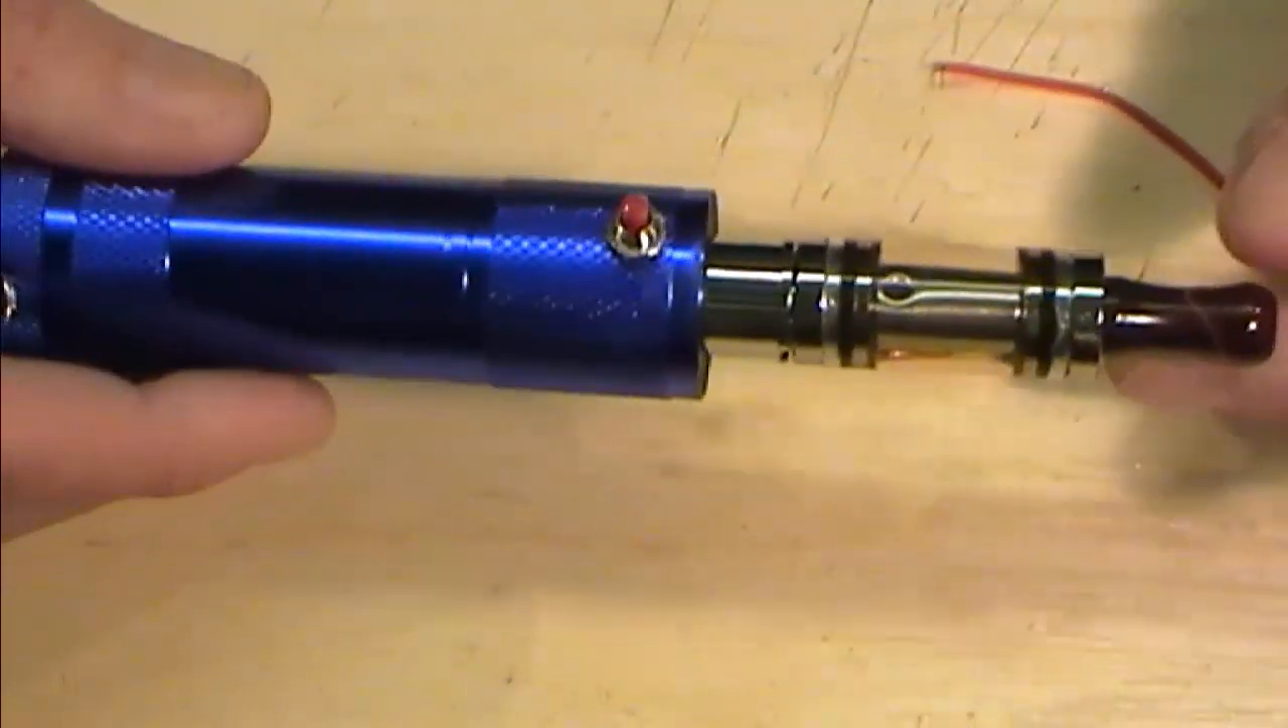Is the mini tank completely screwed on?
Yes.